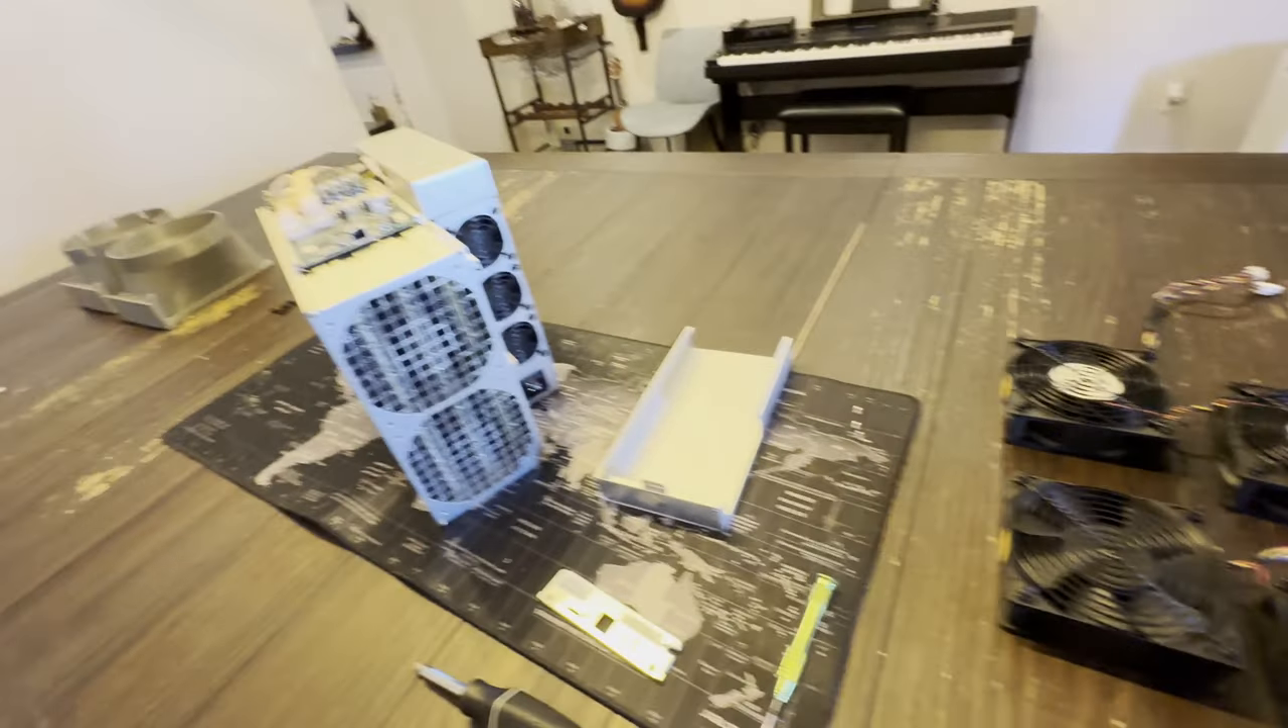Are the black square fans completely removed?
Yes.